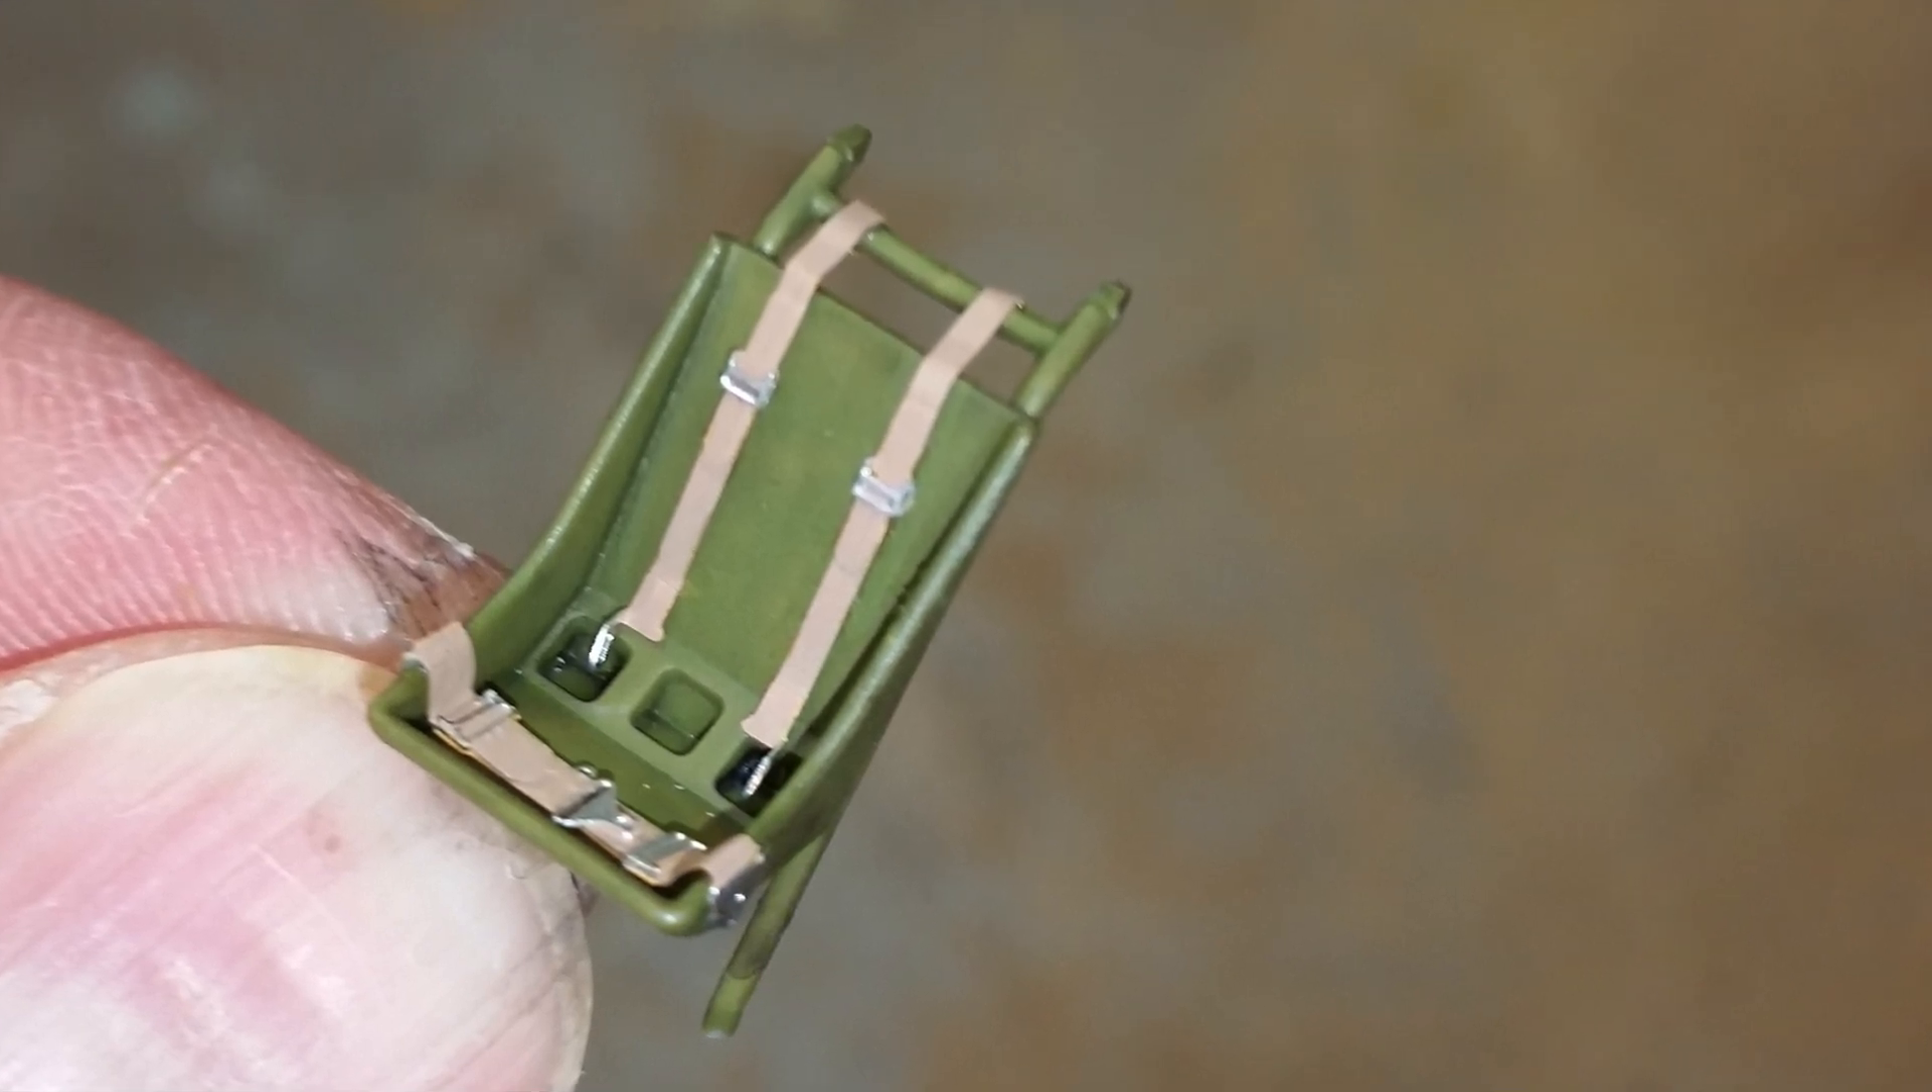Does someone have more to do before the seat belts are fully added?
No.